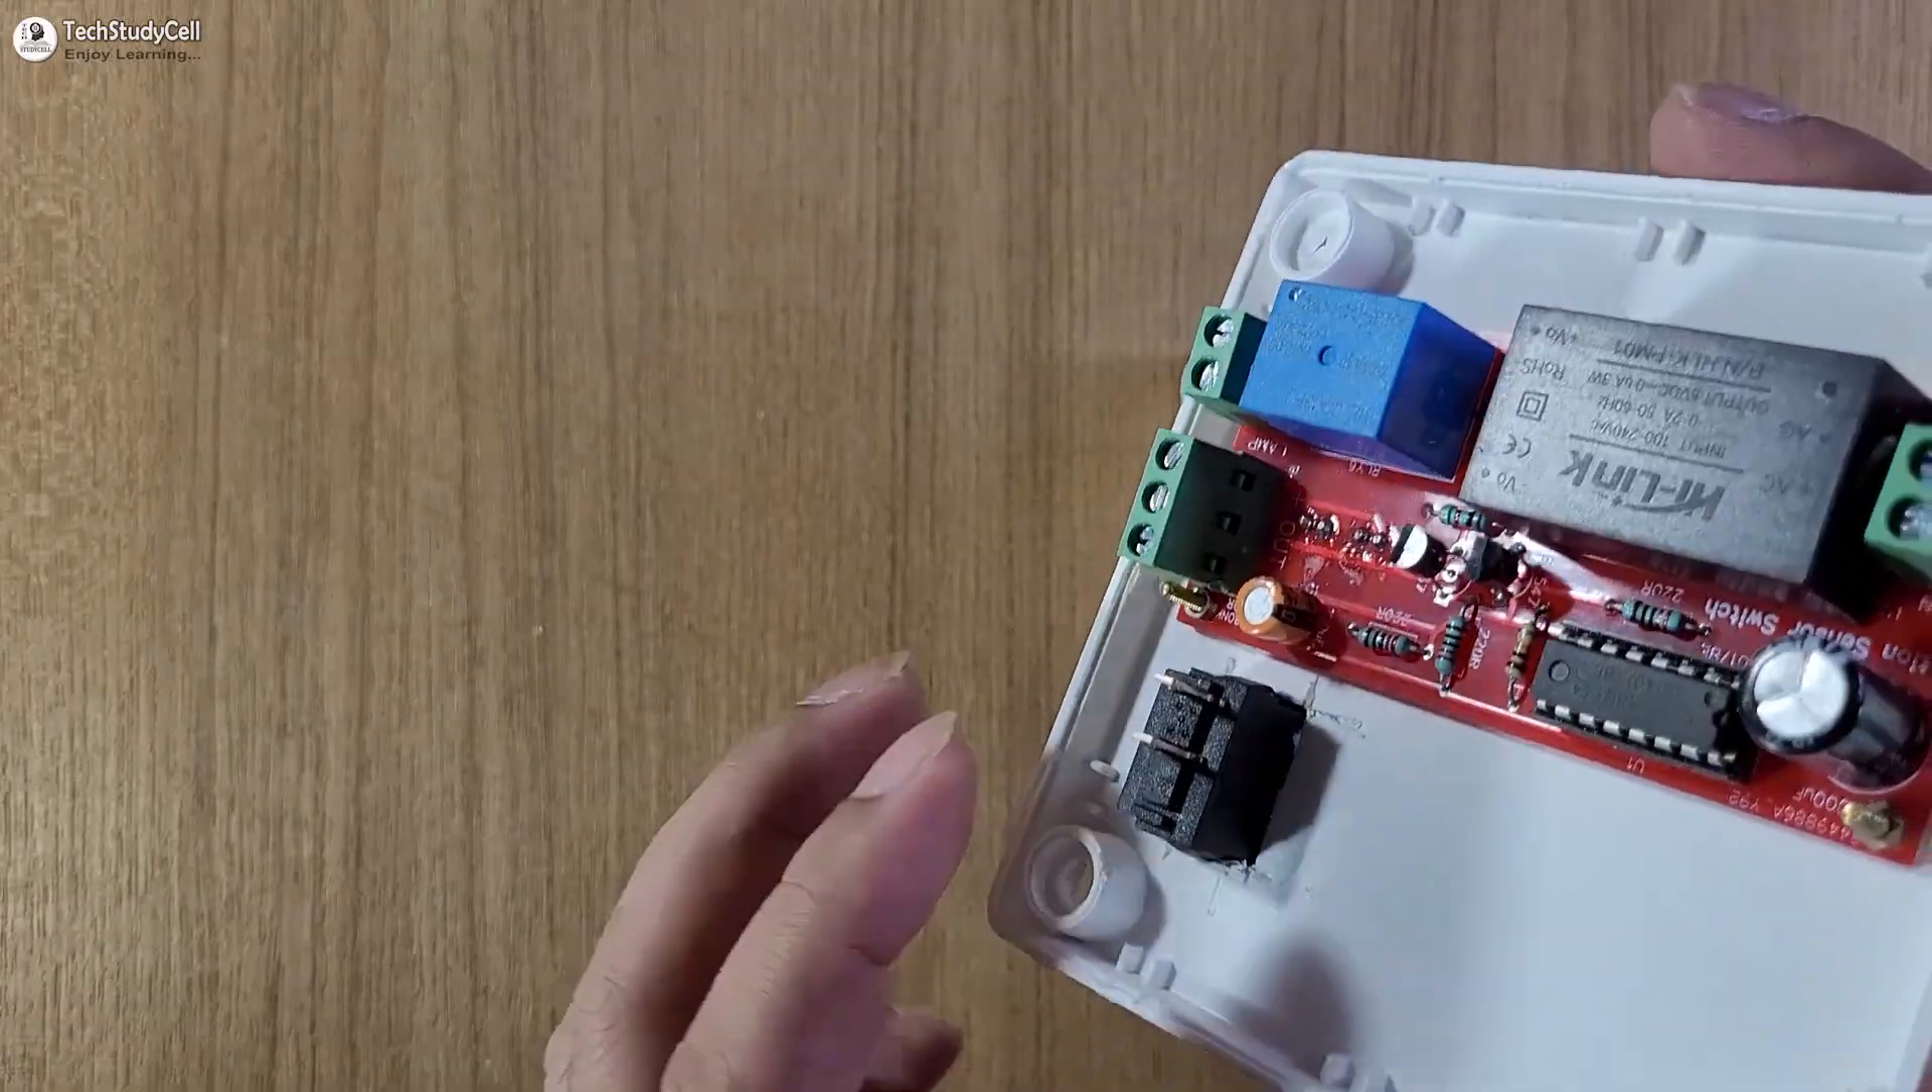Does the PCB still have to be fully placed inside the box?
No.